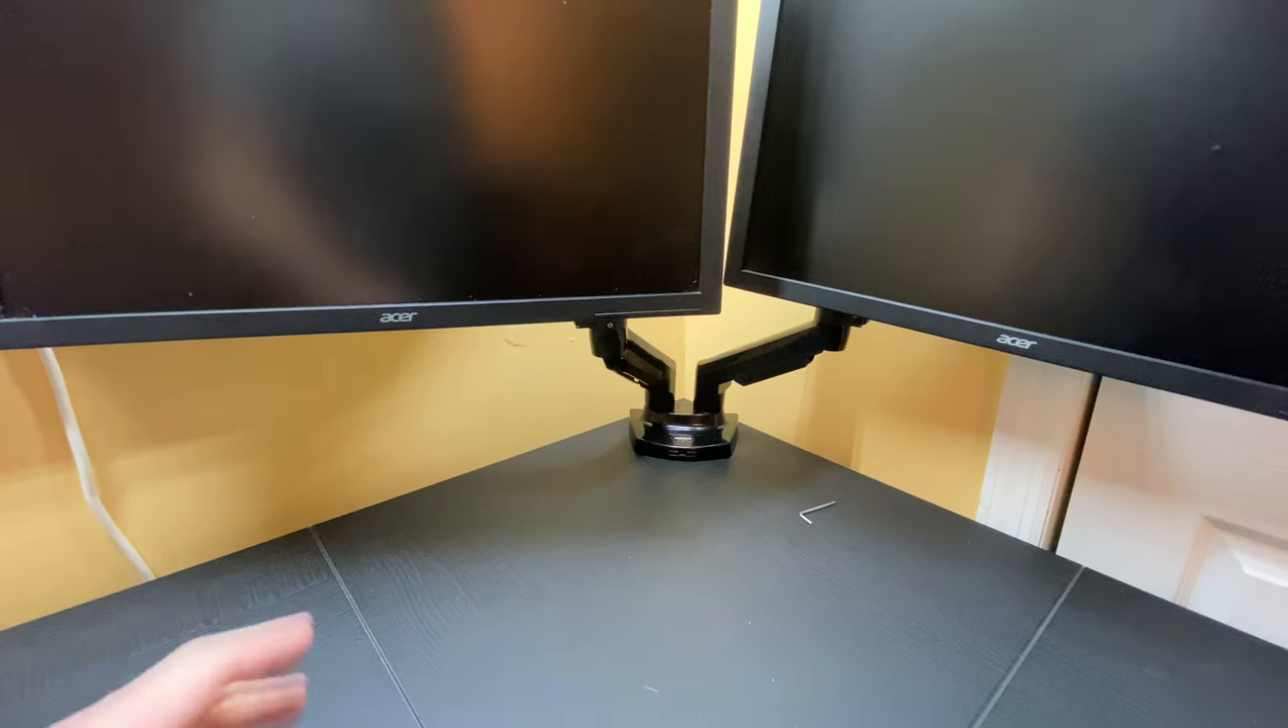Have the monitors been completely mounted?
Yes.